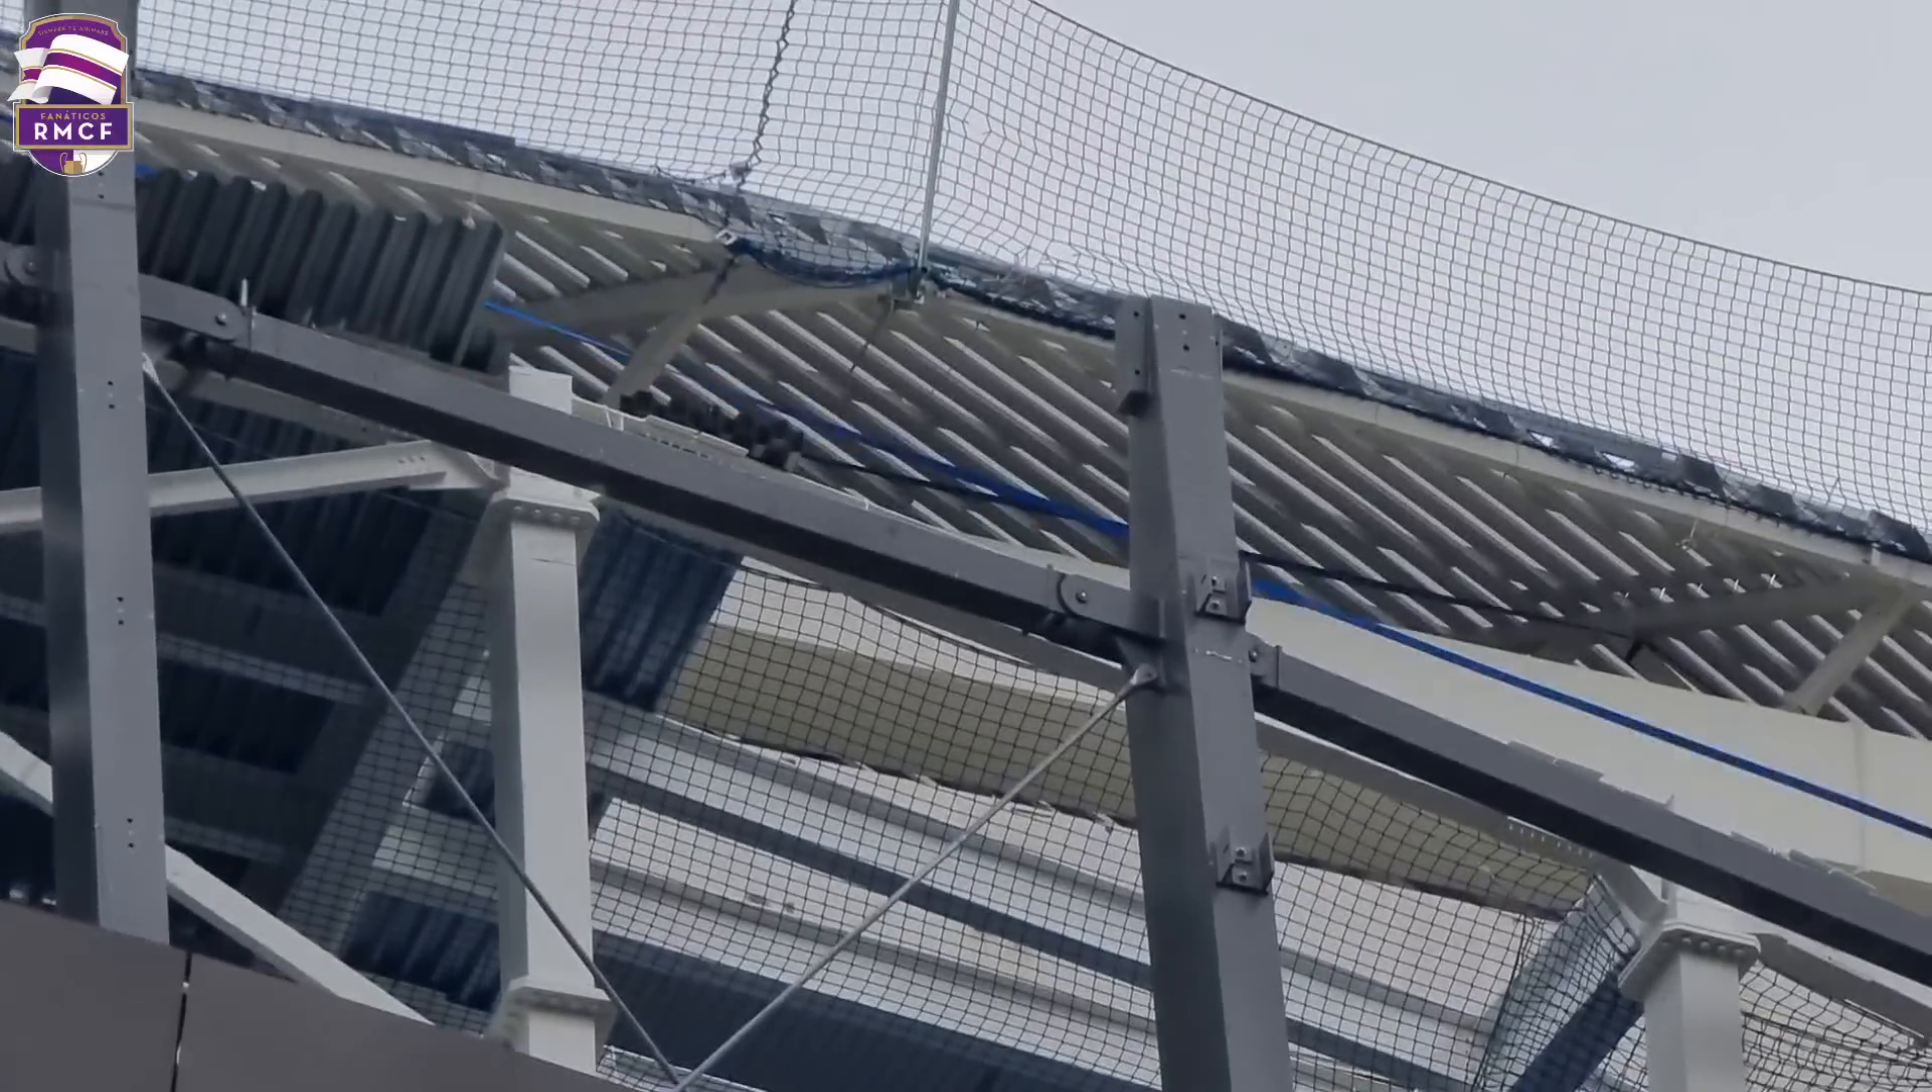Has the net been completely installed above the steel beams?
Yes.